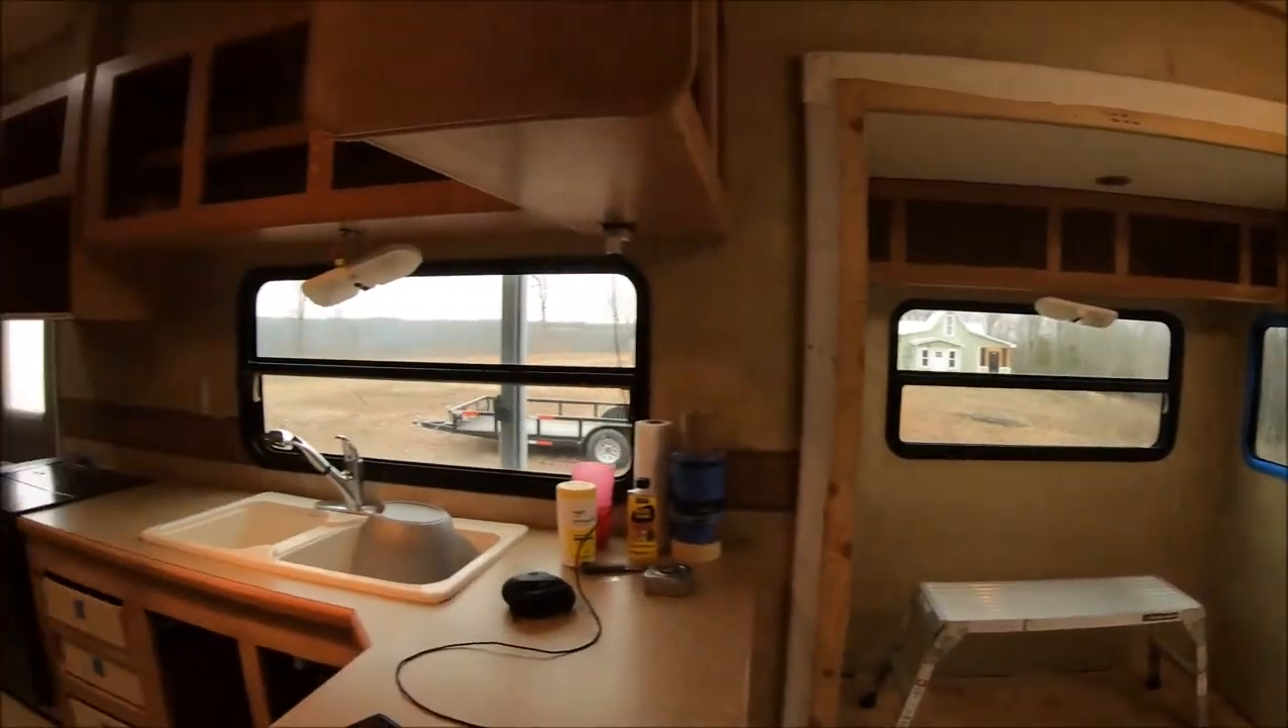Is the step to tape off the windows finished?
No.